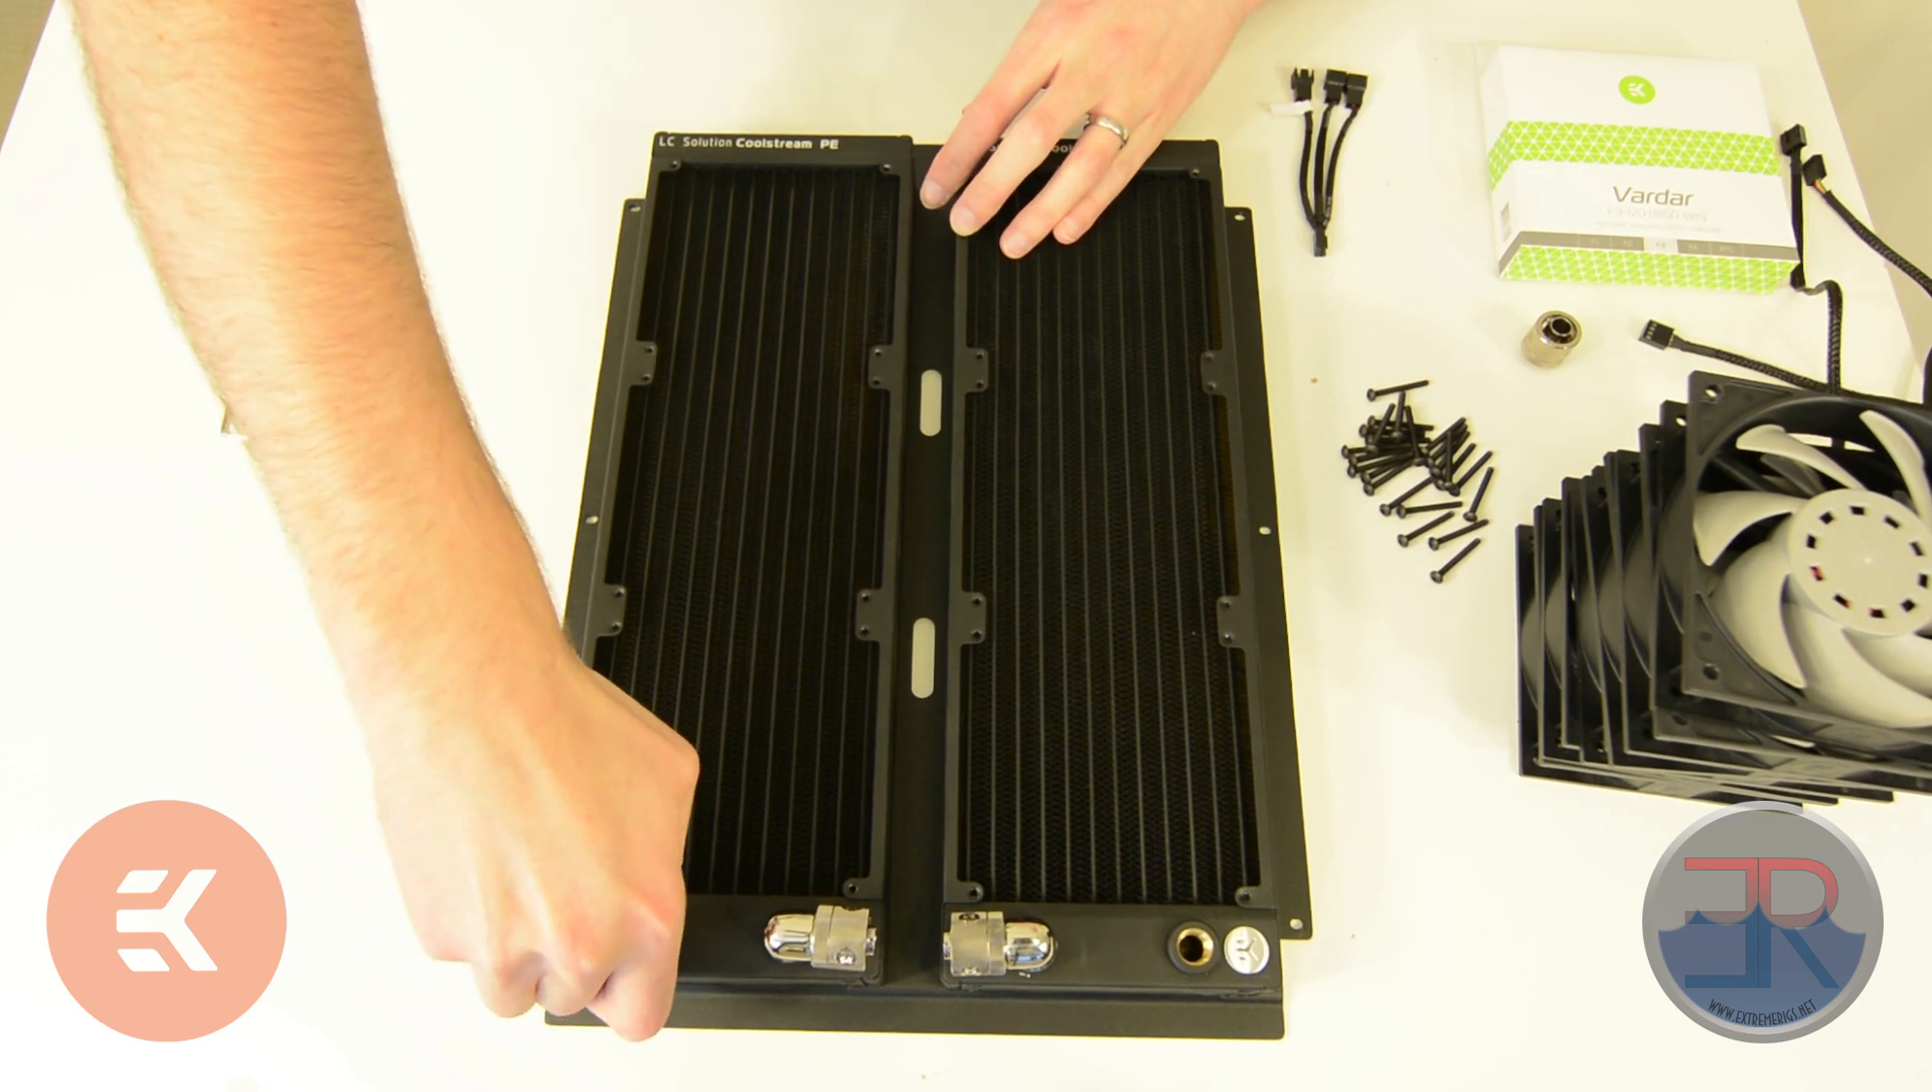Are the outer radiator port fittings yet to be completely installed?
Yes.